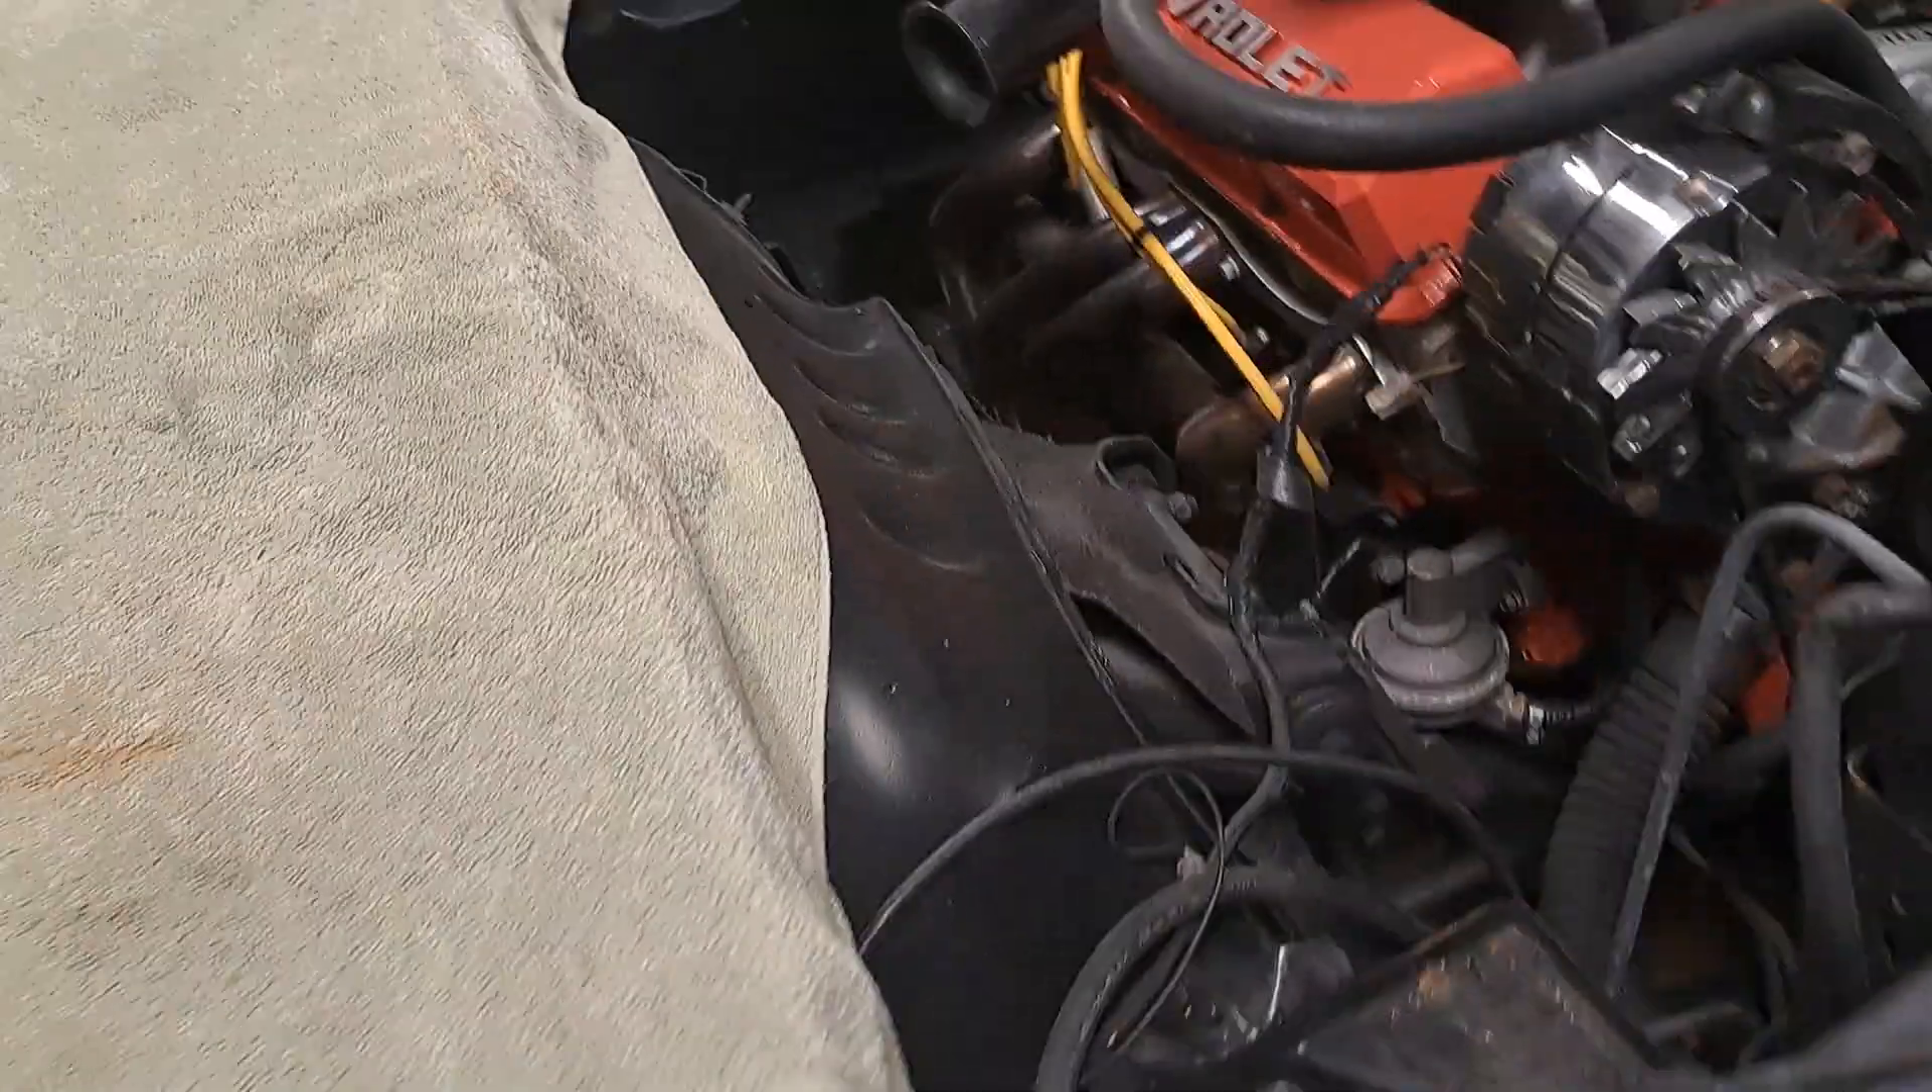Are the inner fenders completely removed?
No.